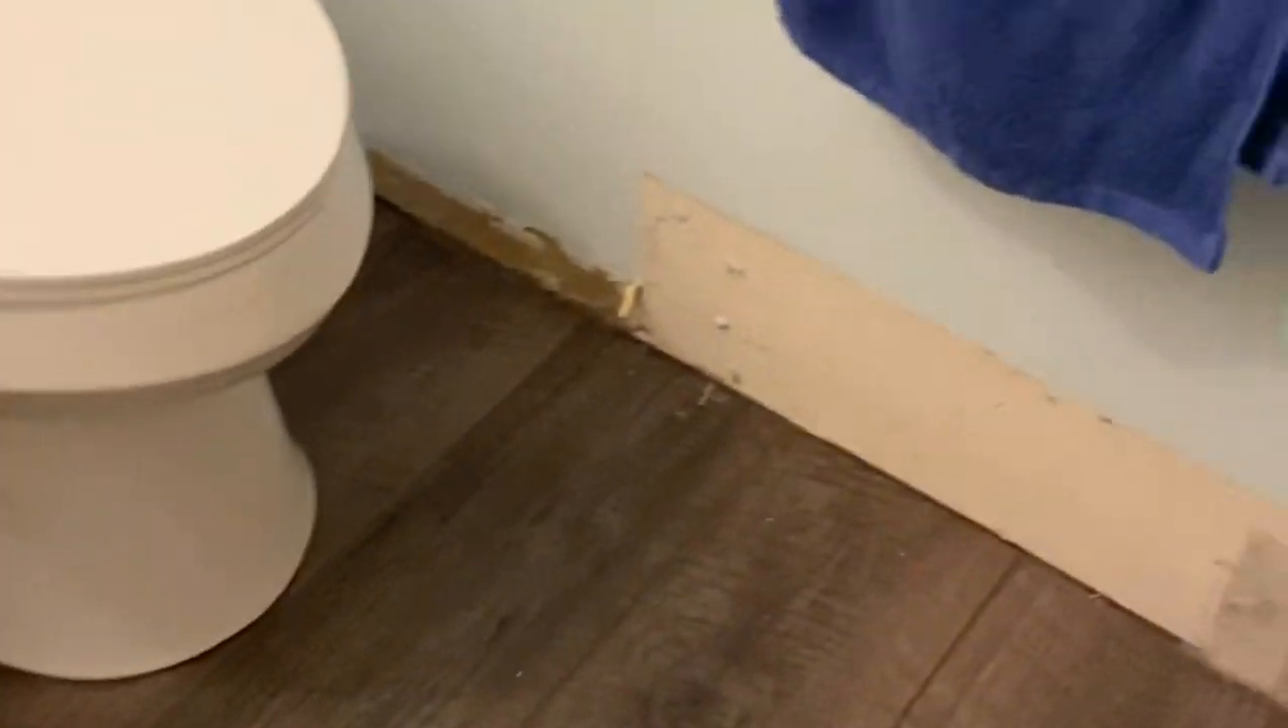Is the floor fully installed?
Yes.